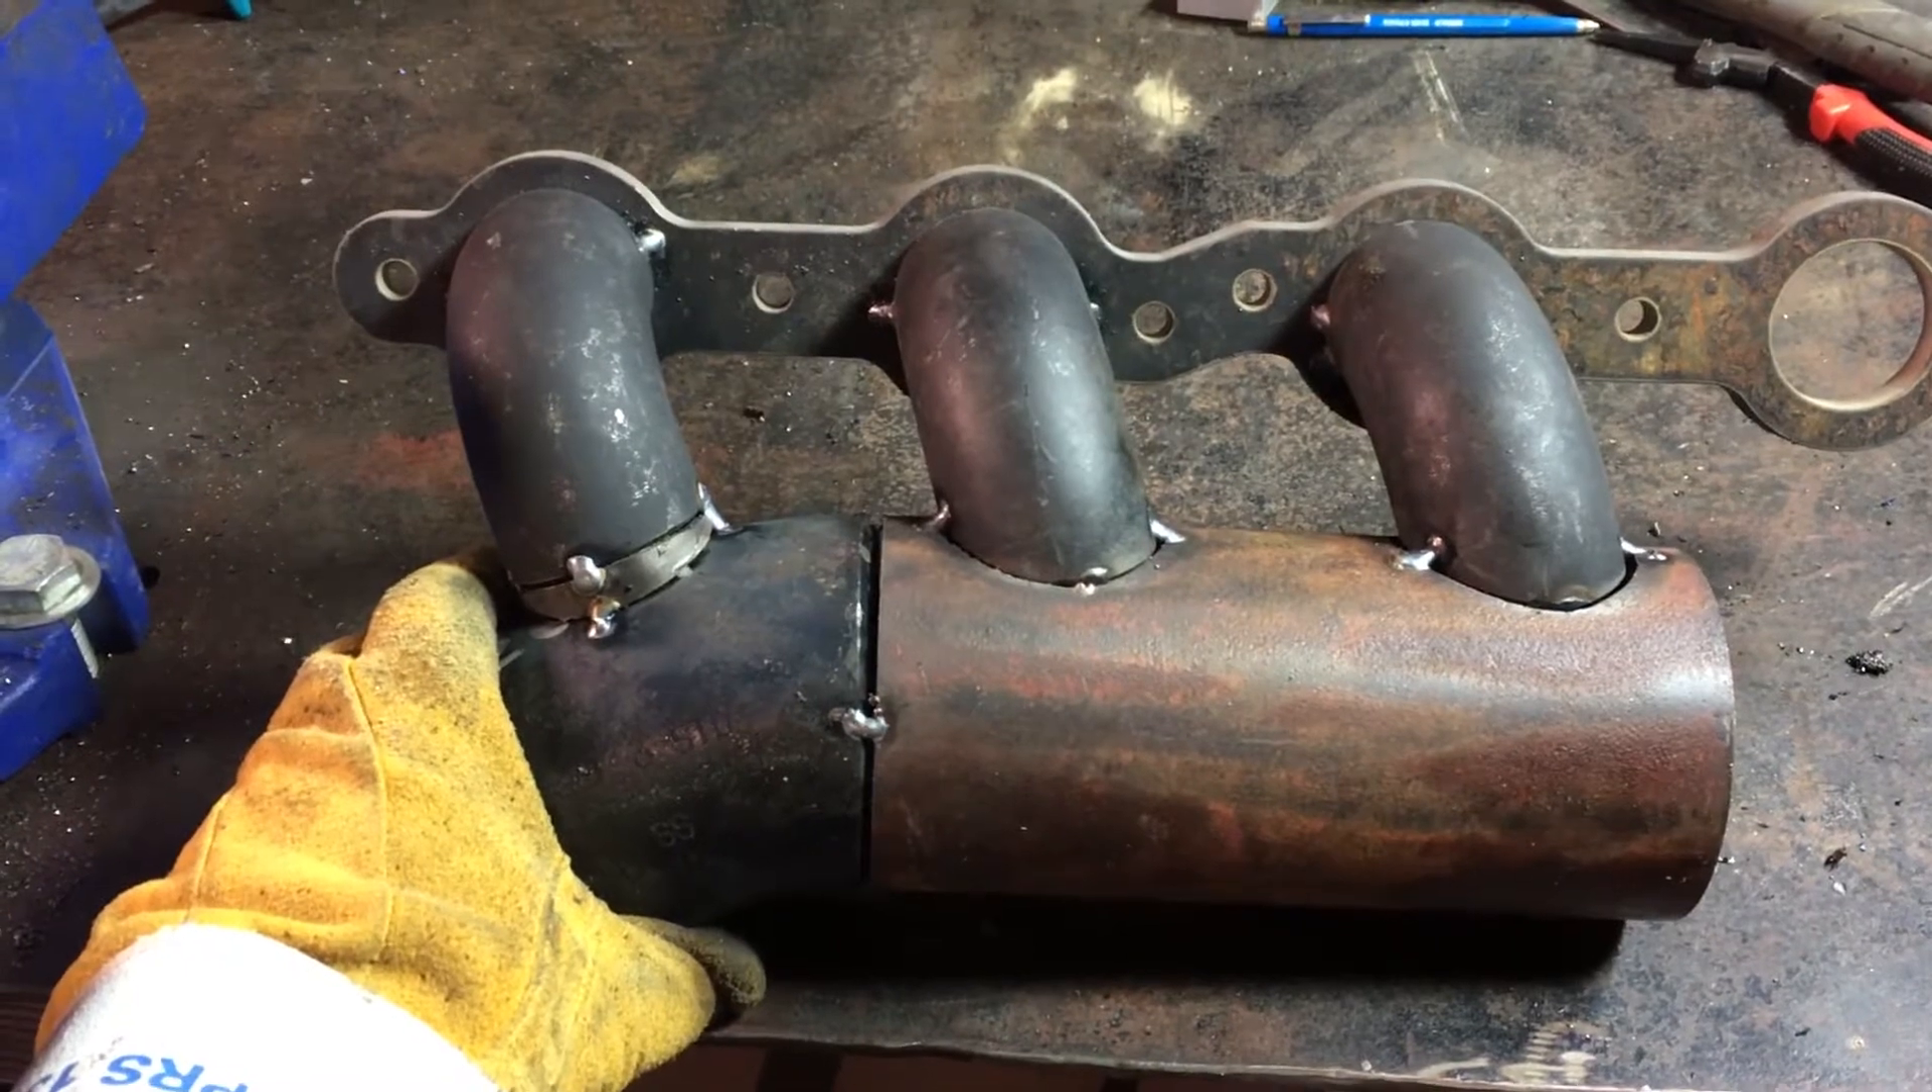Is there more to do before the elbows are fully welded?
Yes.